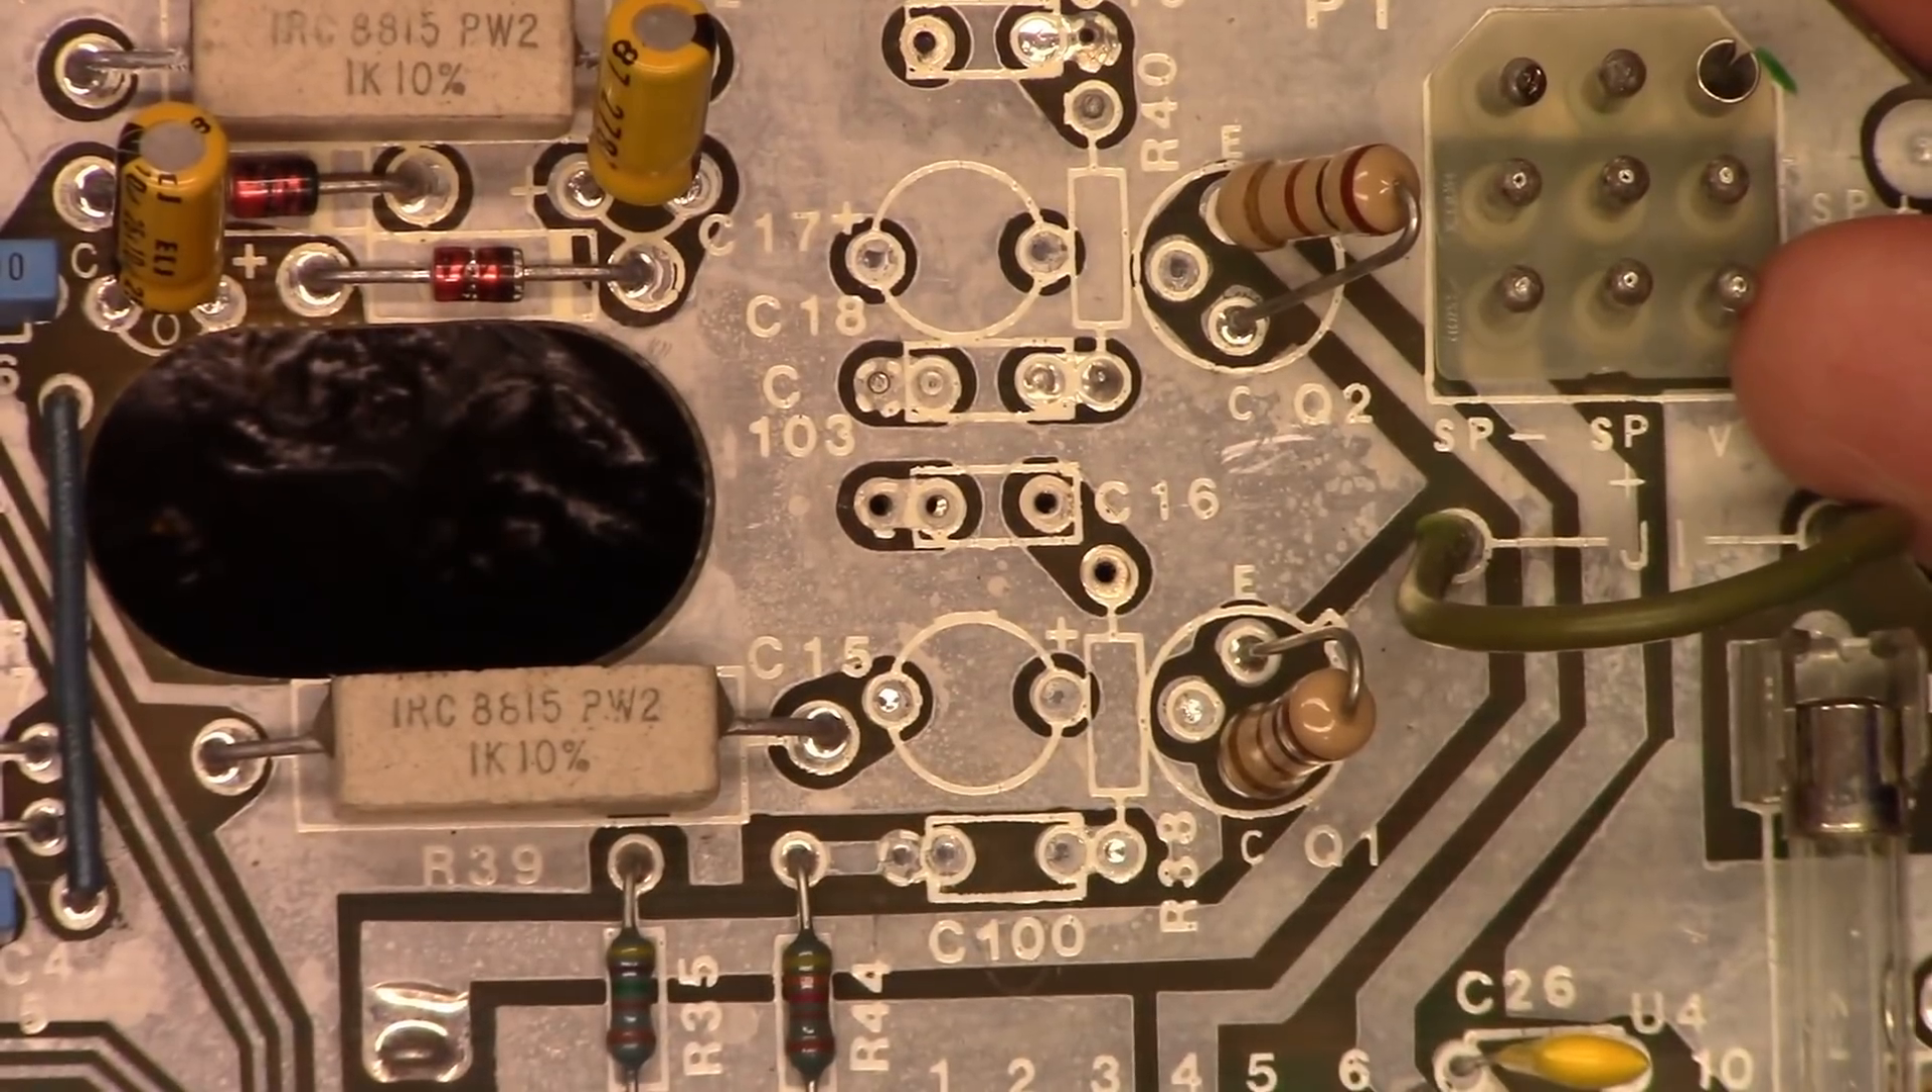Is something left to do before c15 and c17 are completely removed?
No.